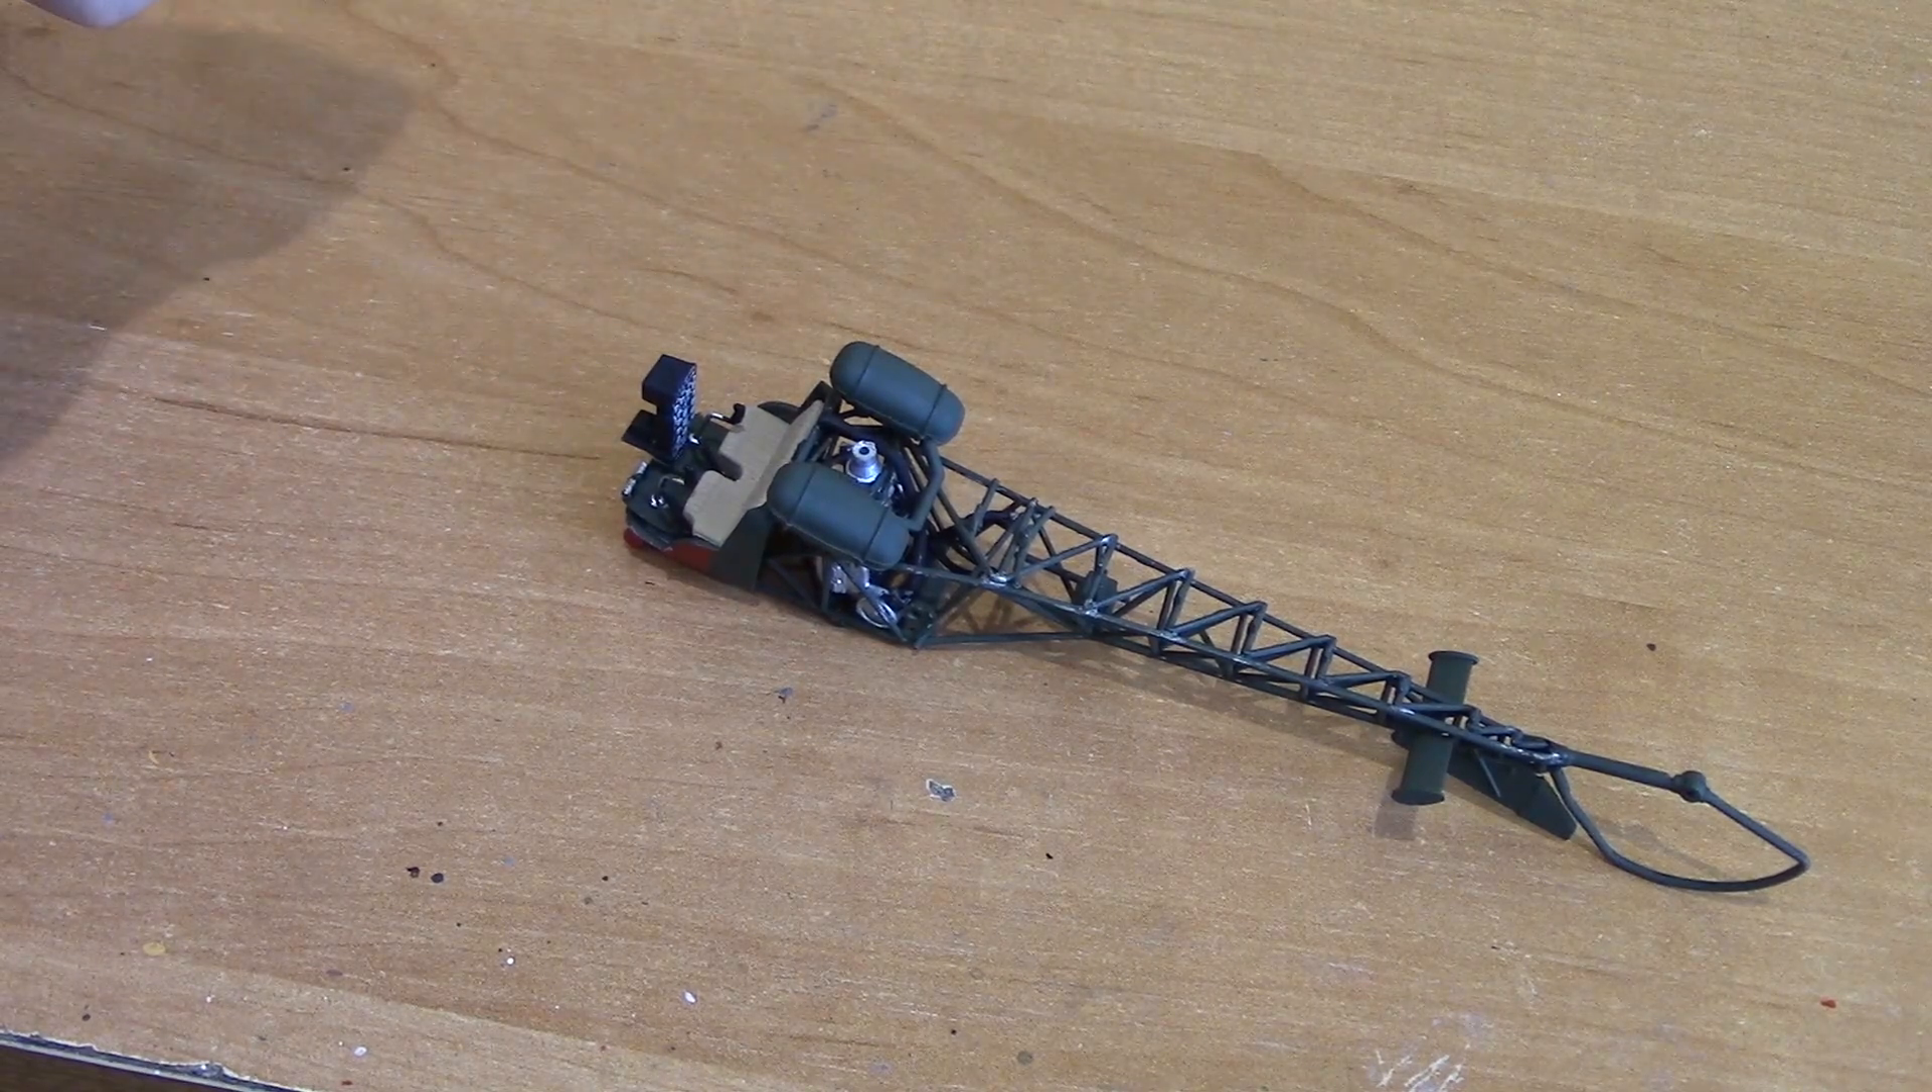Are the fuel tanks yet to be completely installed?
No.